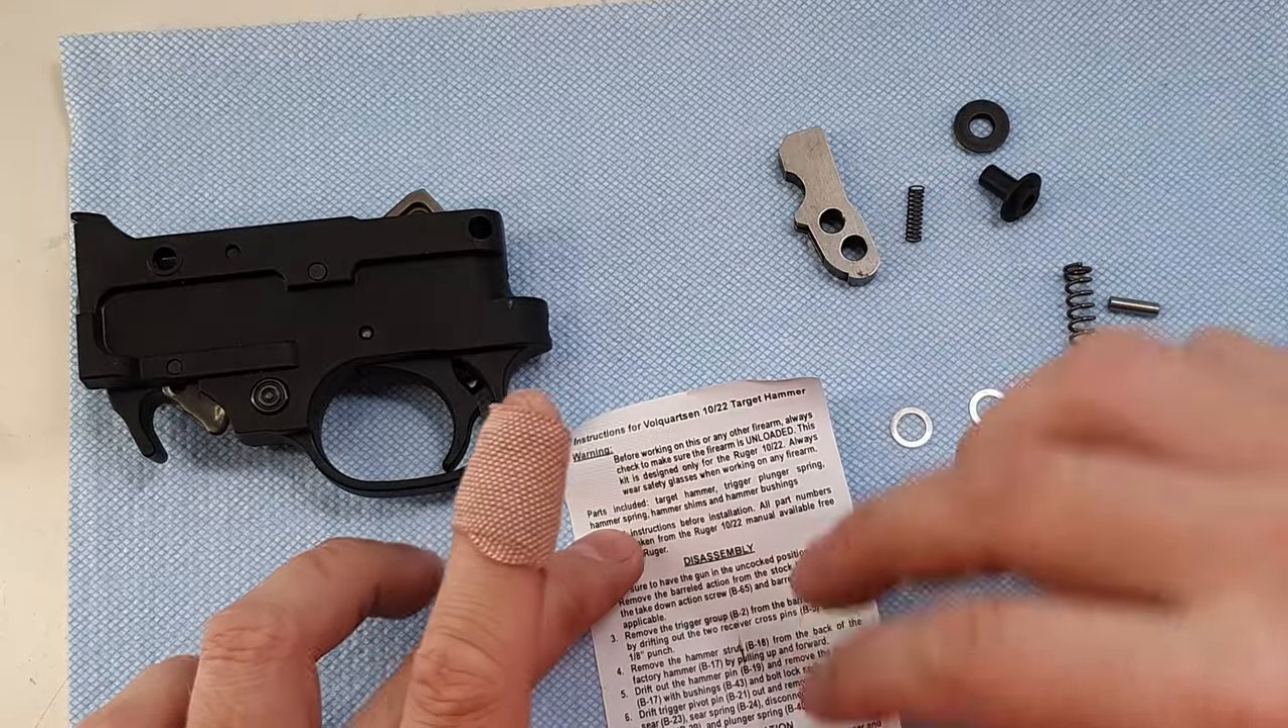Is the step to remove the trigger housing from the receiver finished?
Yes.